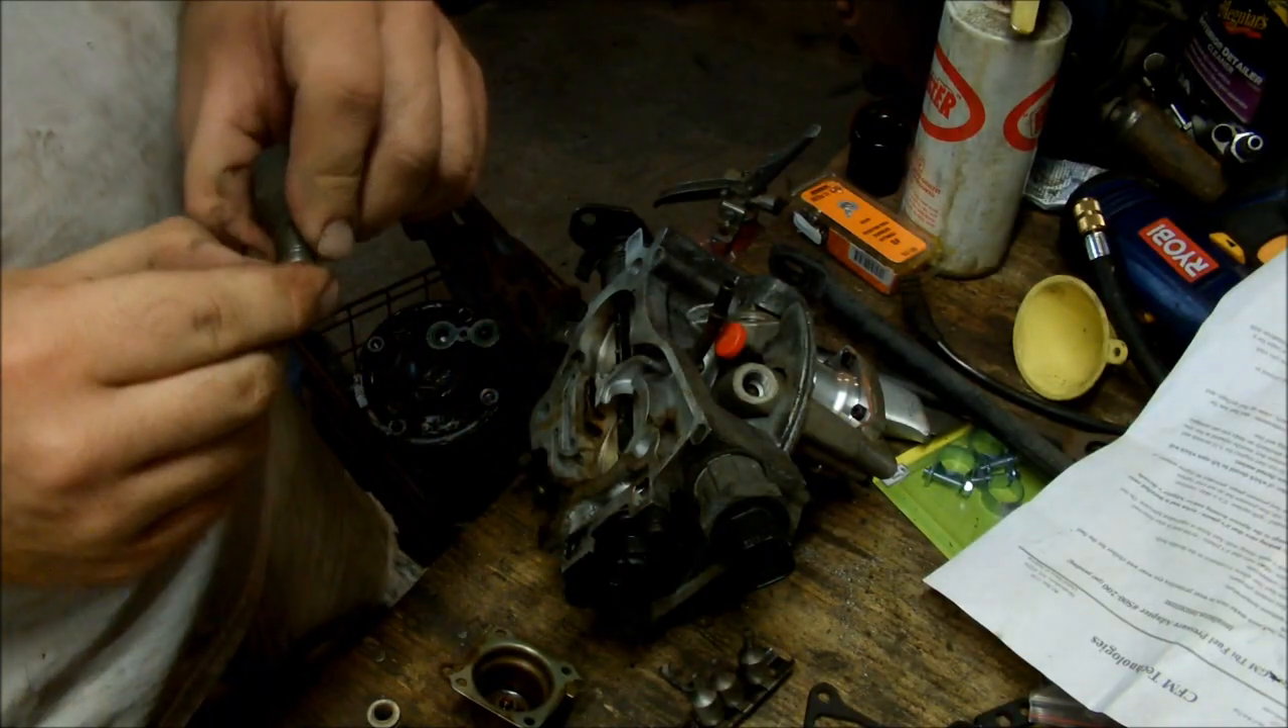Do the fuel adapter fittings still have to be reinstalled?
Yes.